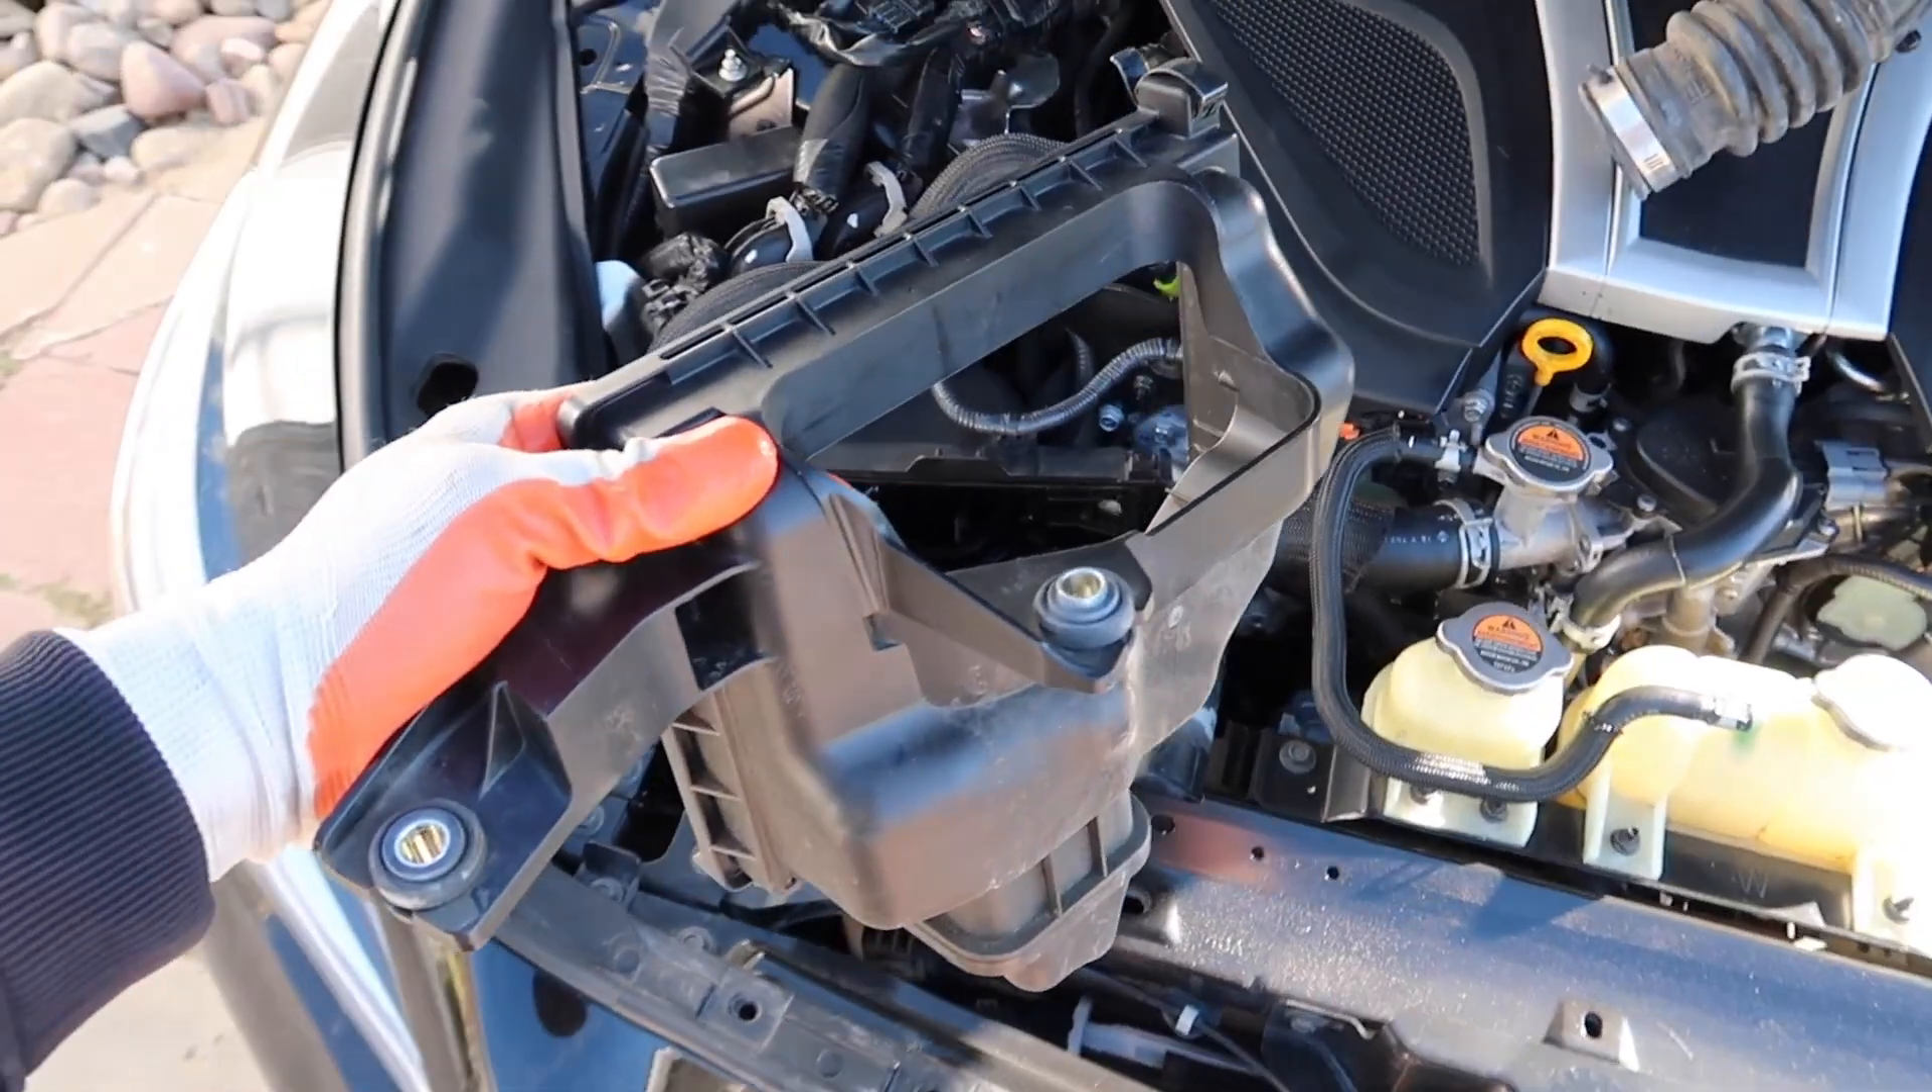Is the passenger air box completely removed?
Yes.